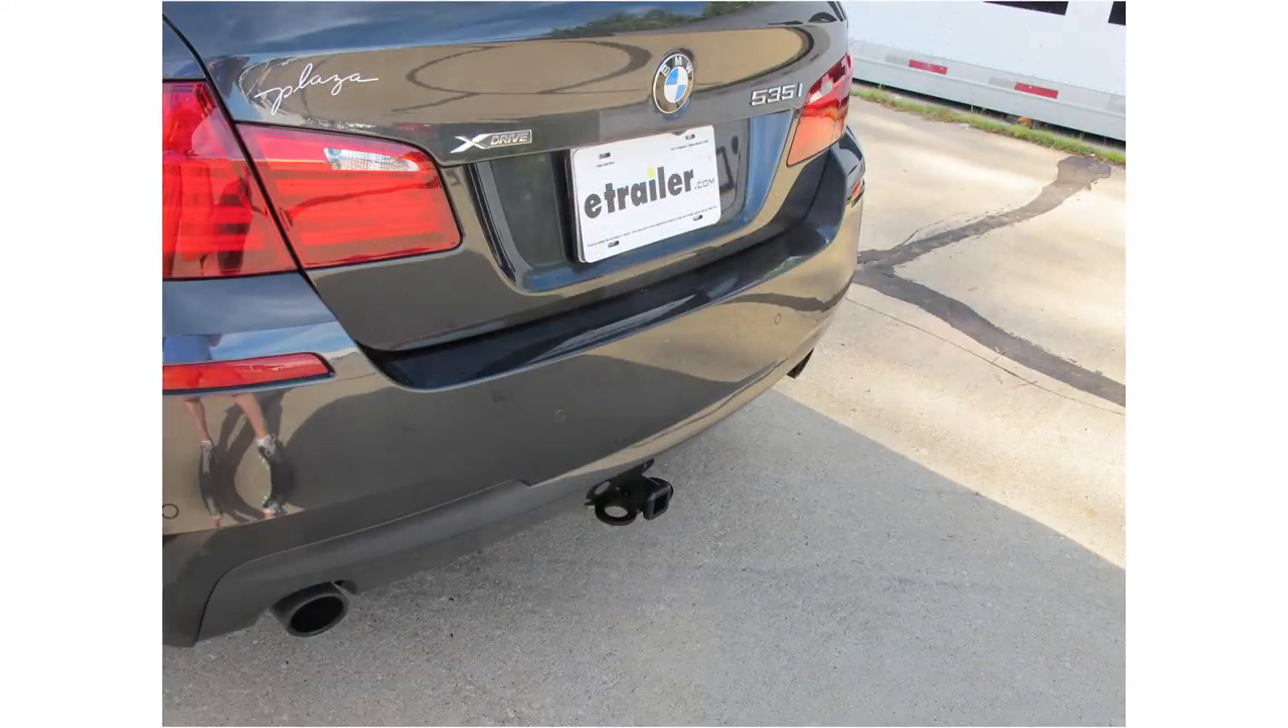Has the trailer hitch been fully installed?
Yes.